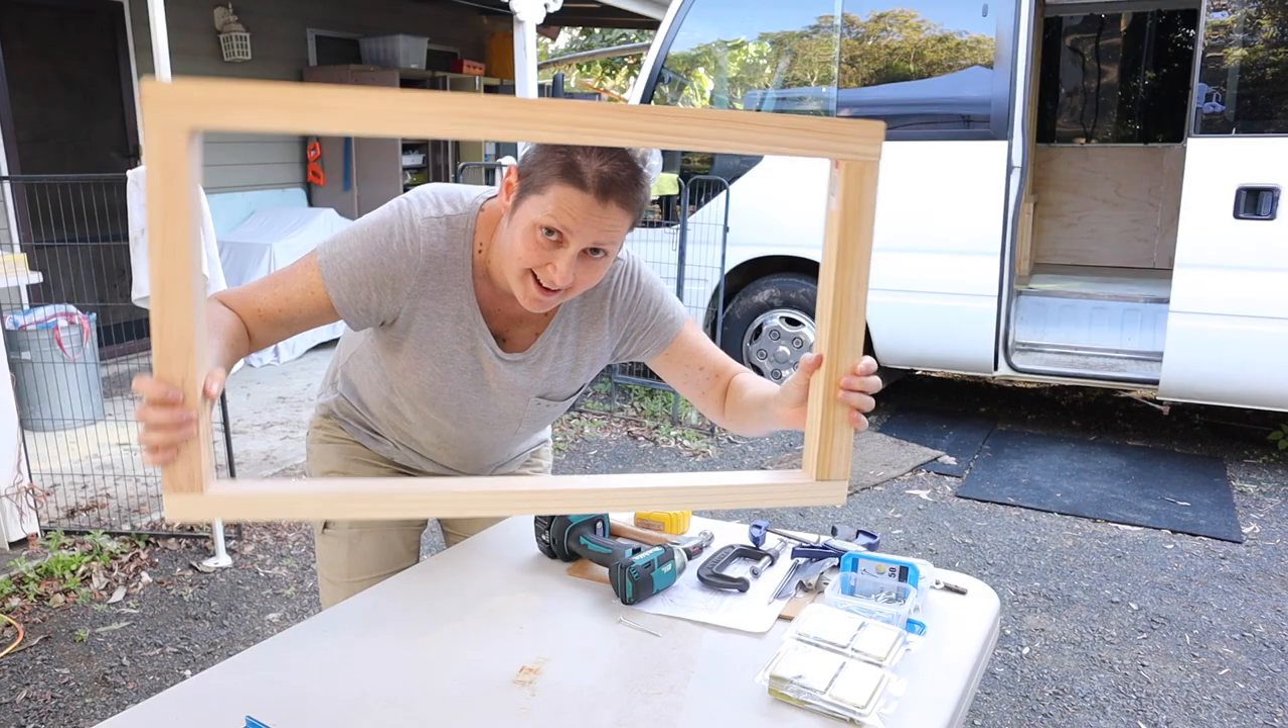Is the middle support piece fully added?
No.